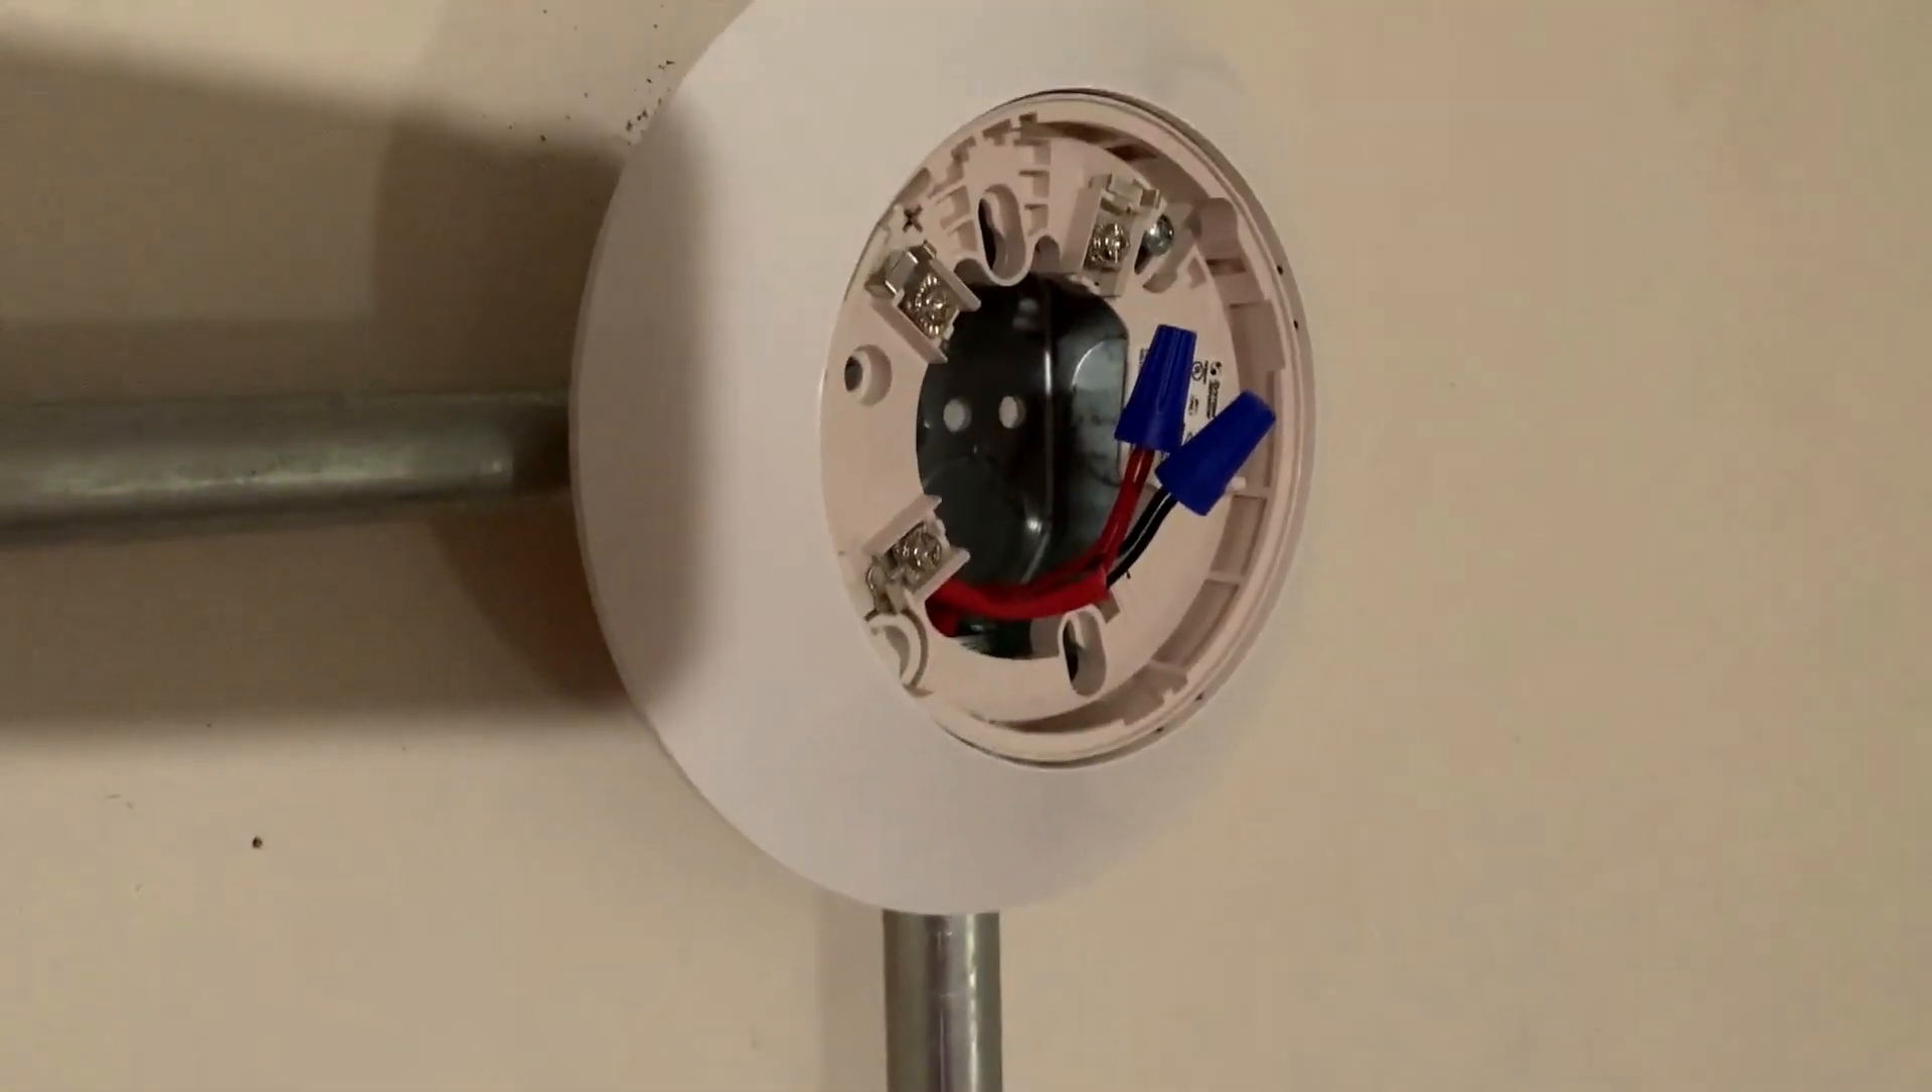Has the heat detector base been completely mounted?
Yes.